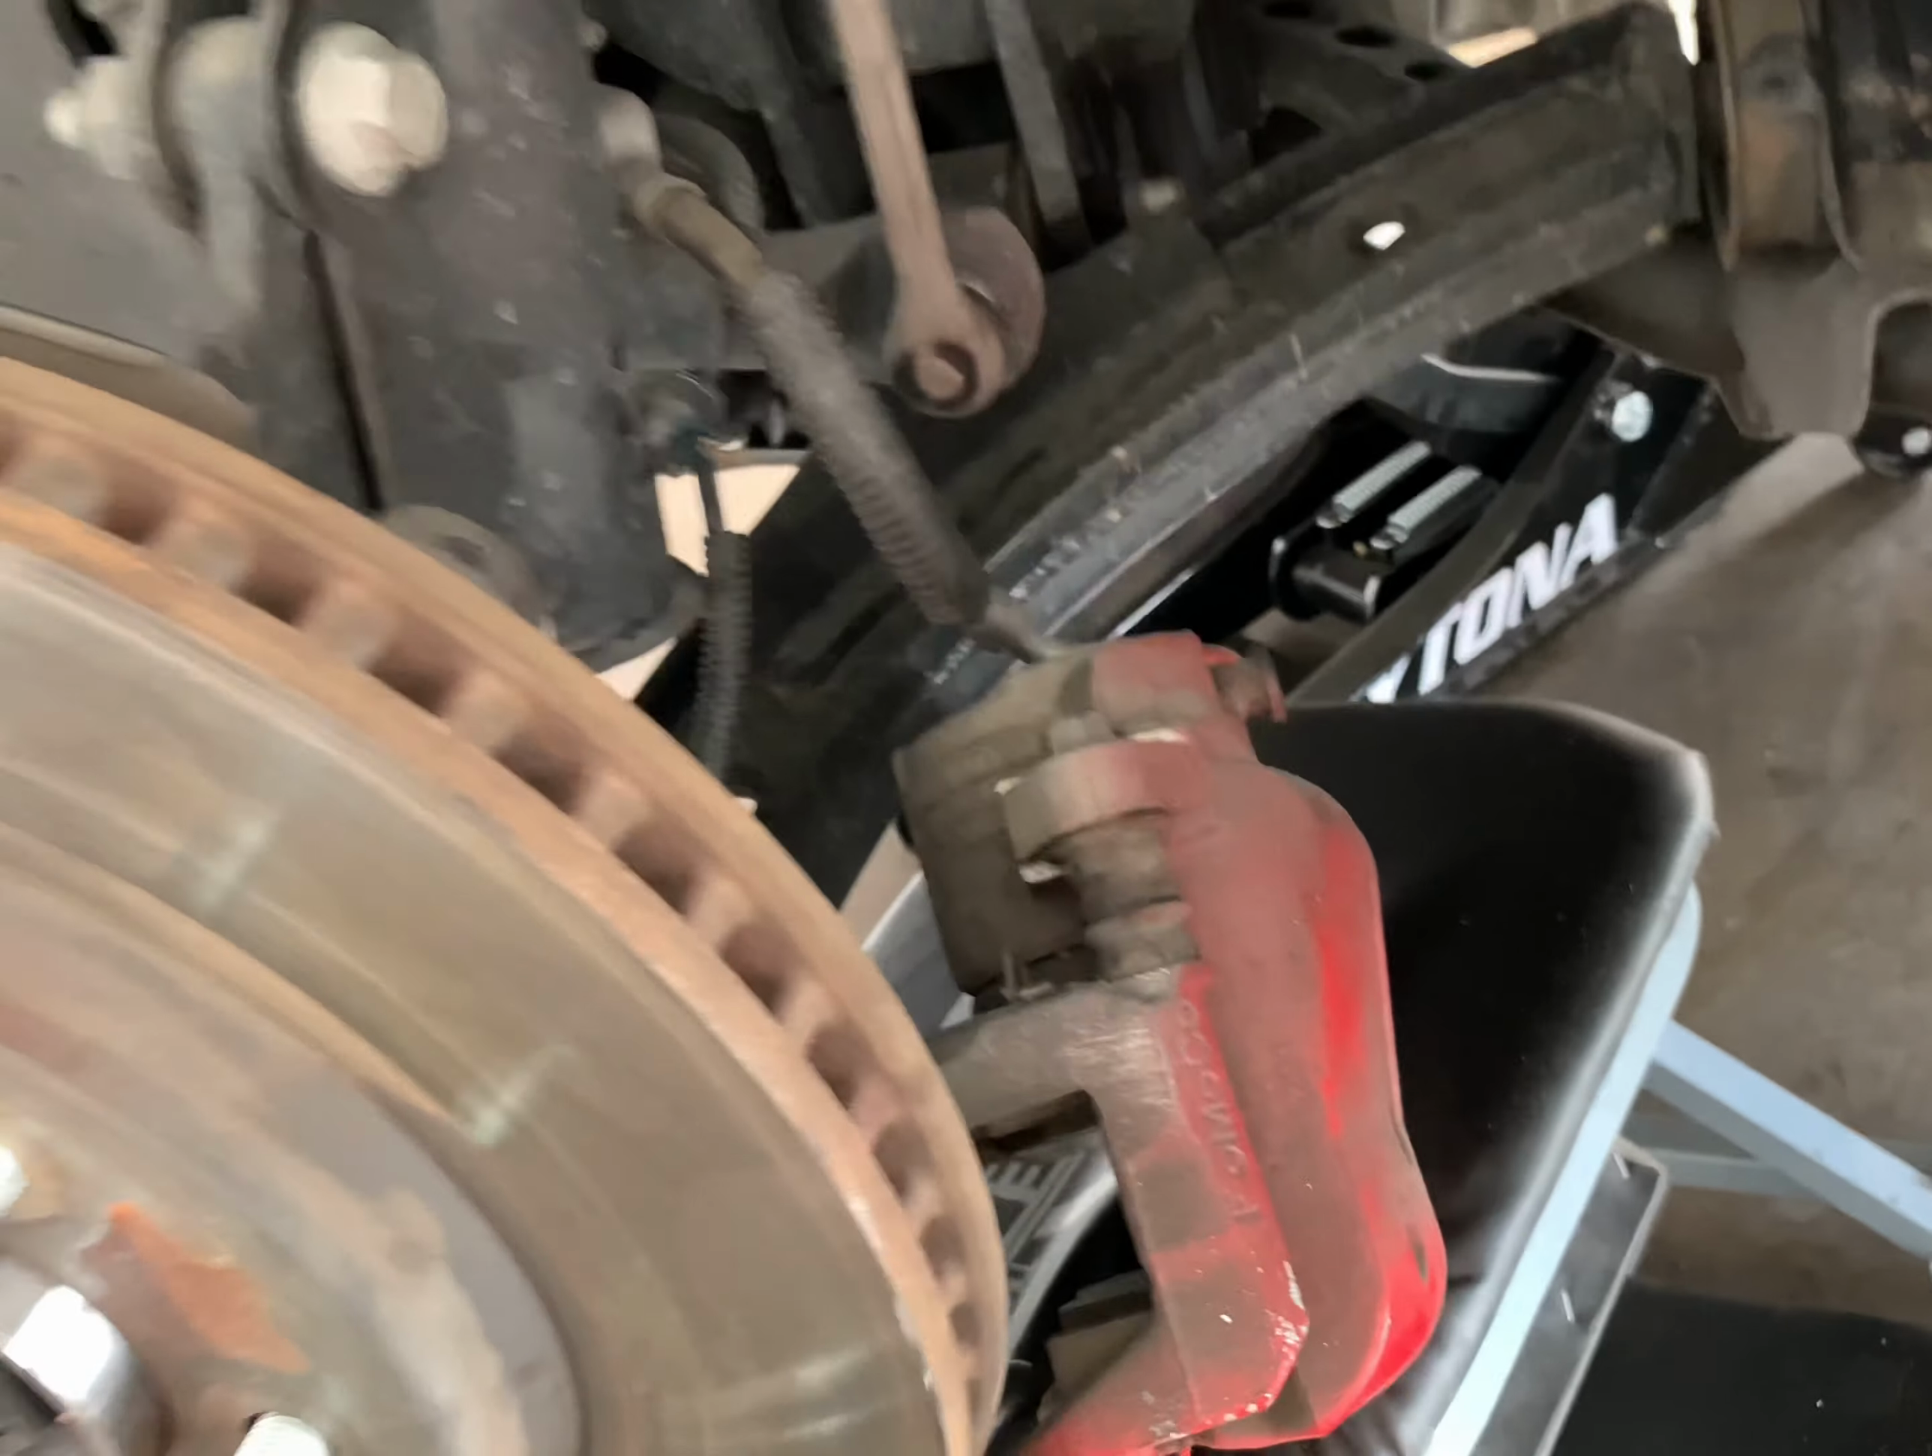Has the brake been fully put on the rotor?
No.